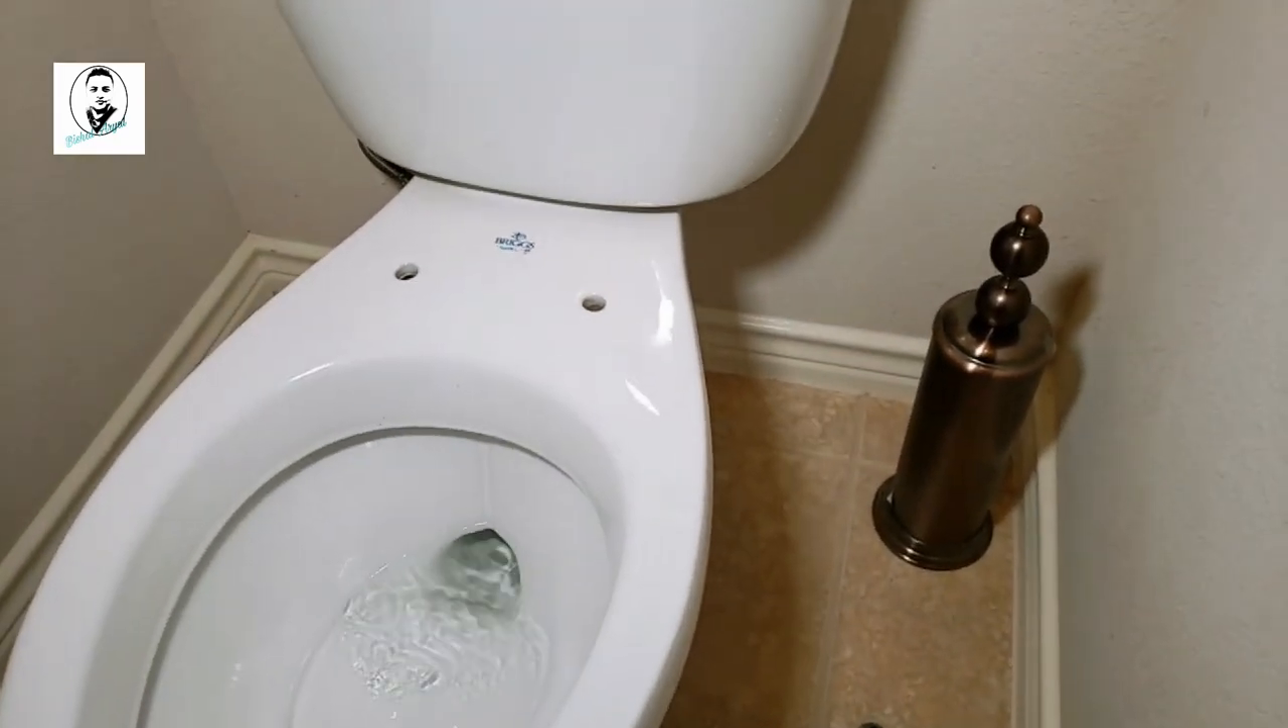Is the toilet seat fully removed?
Yes.